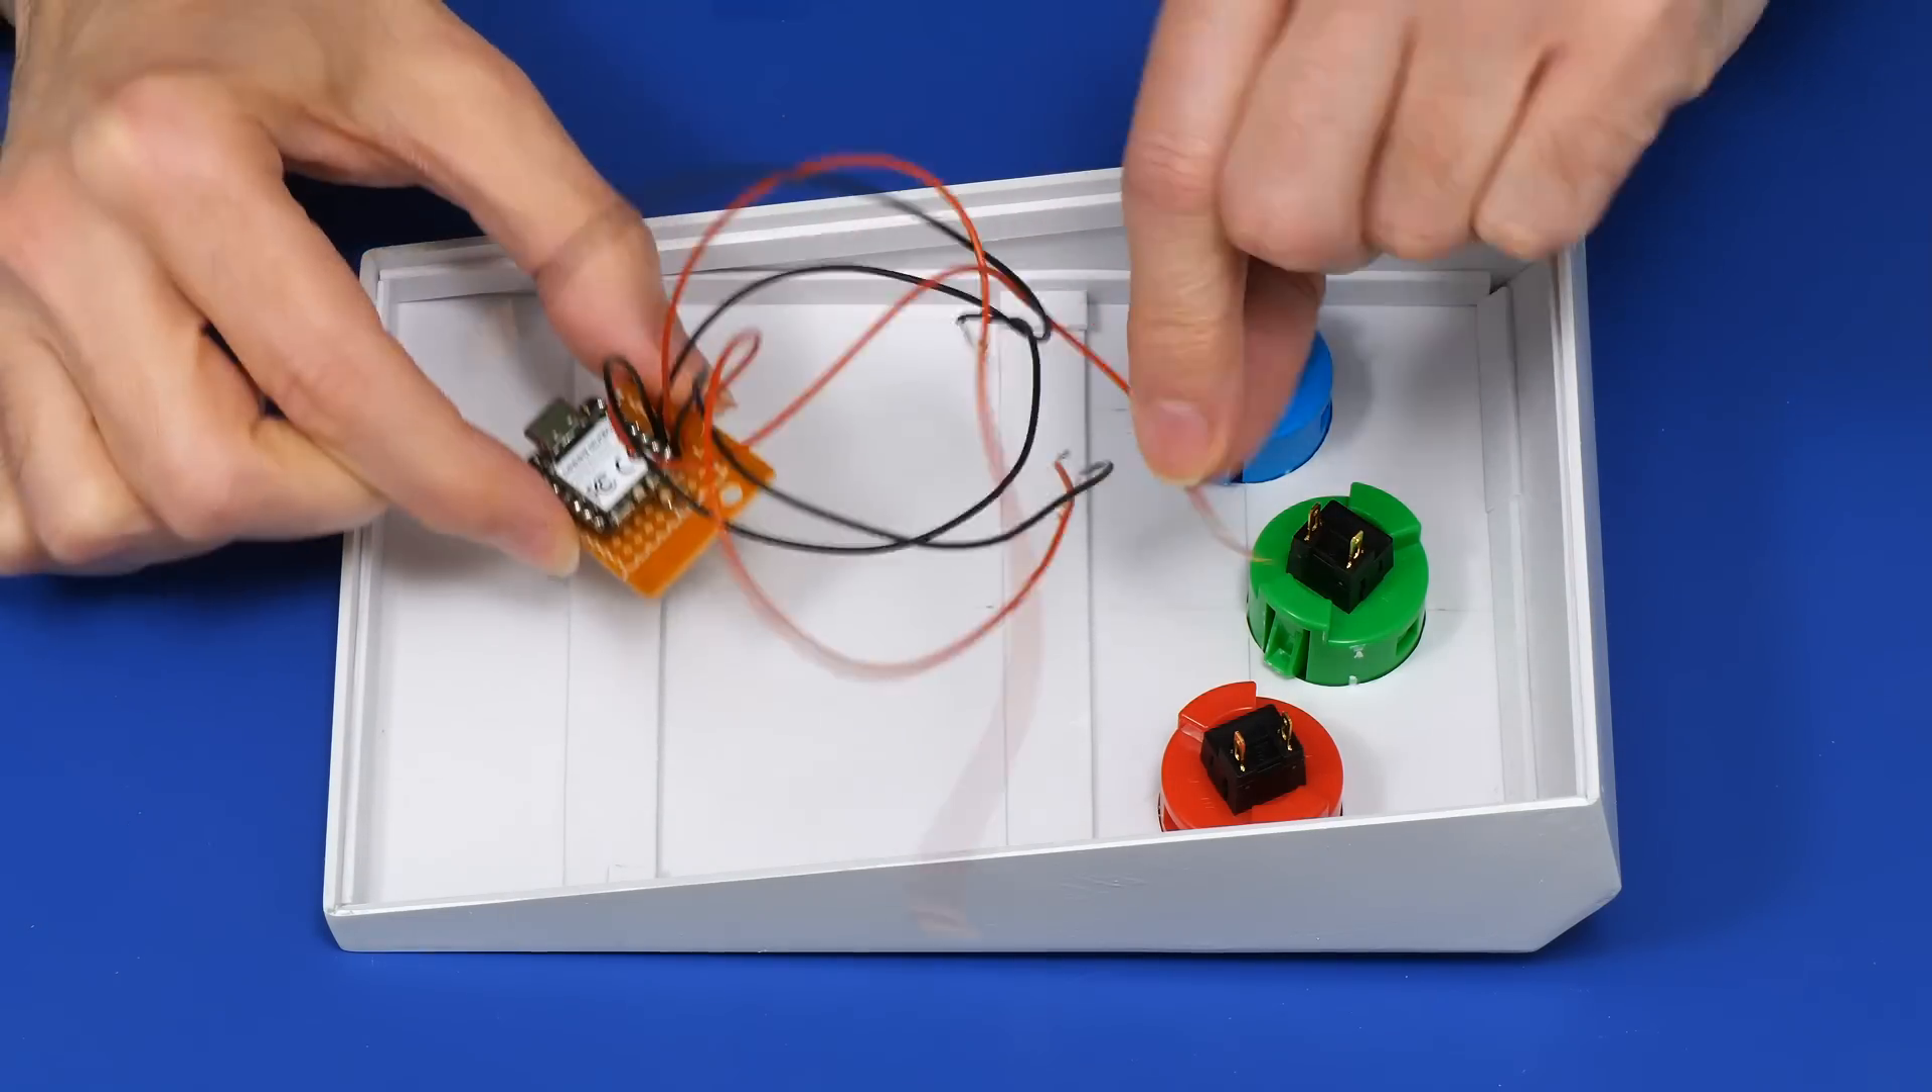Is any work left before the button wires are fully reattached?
Yes.